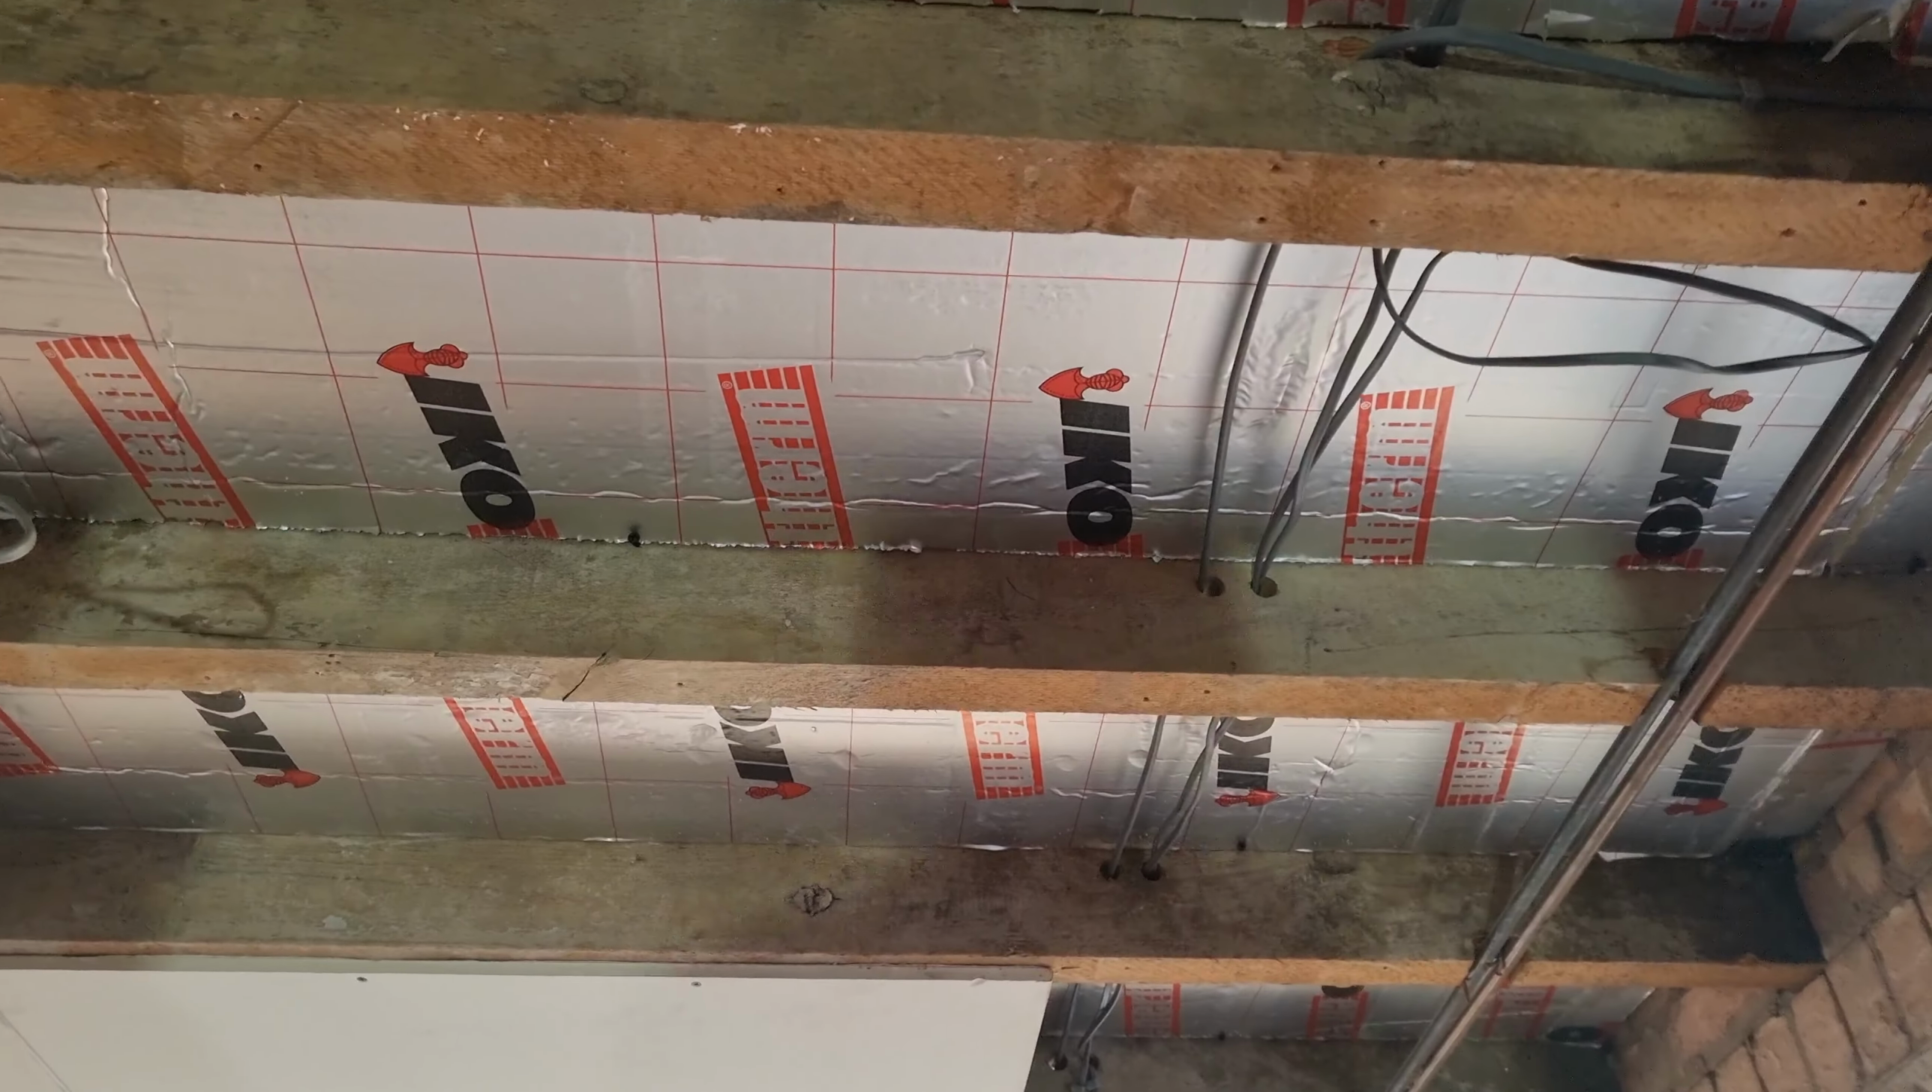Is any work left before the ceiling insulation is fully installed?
No.